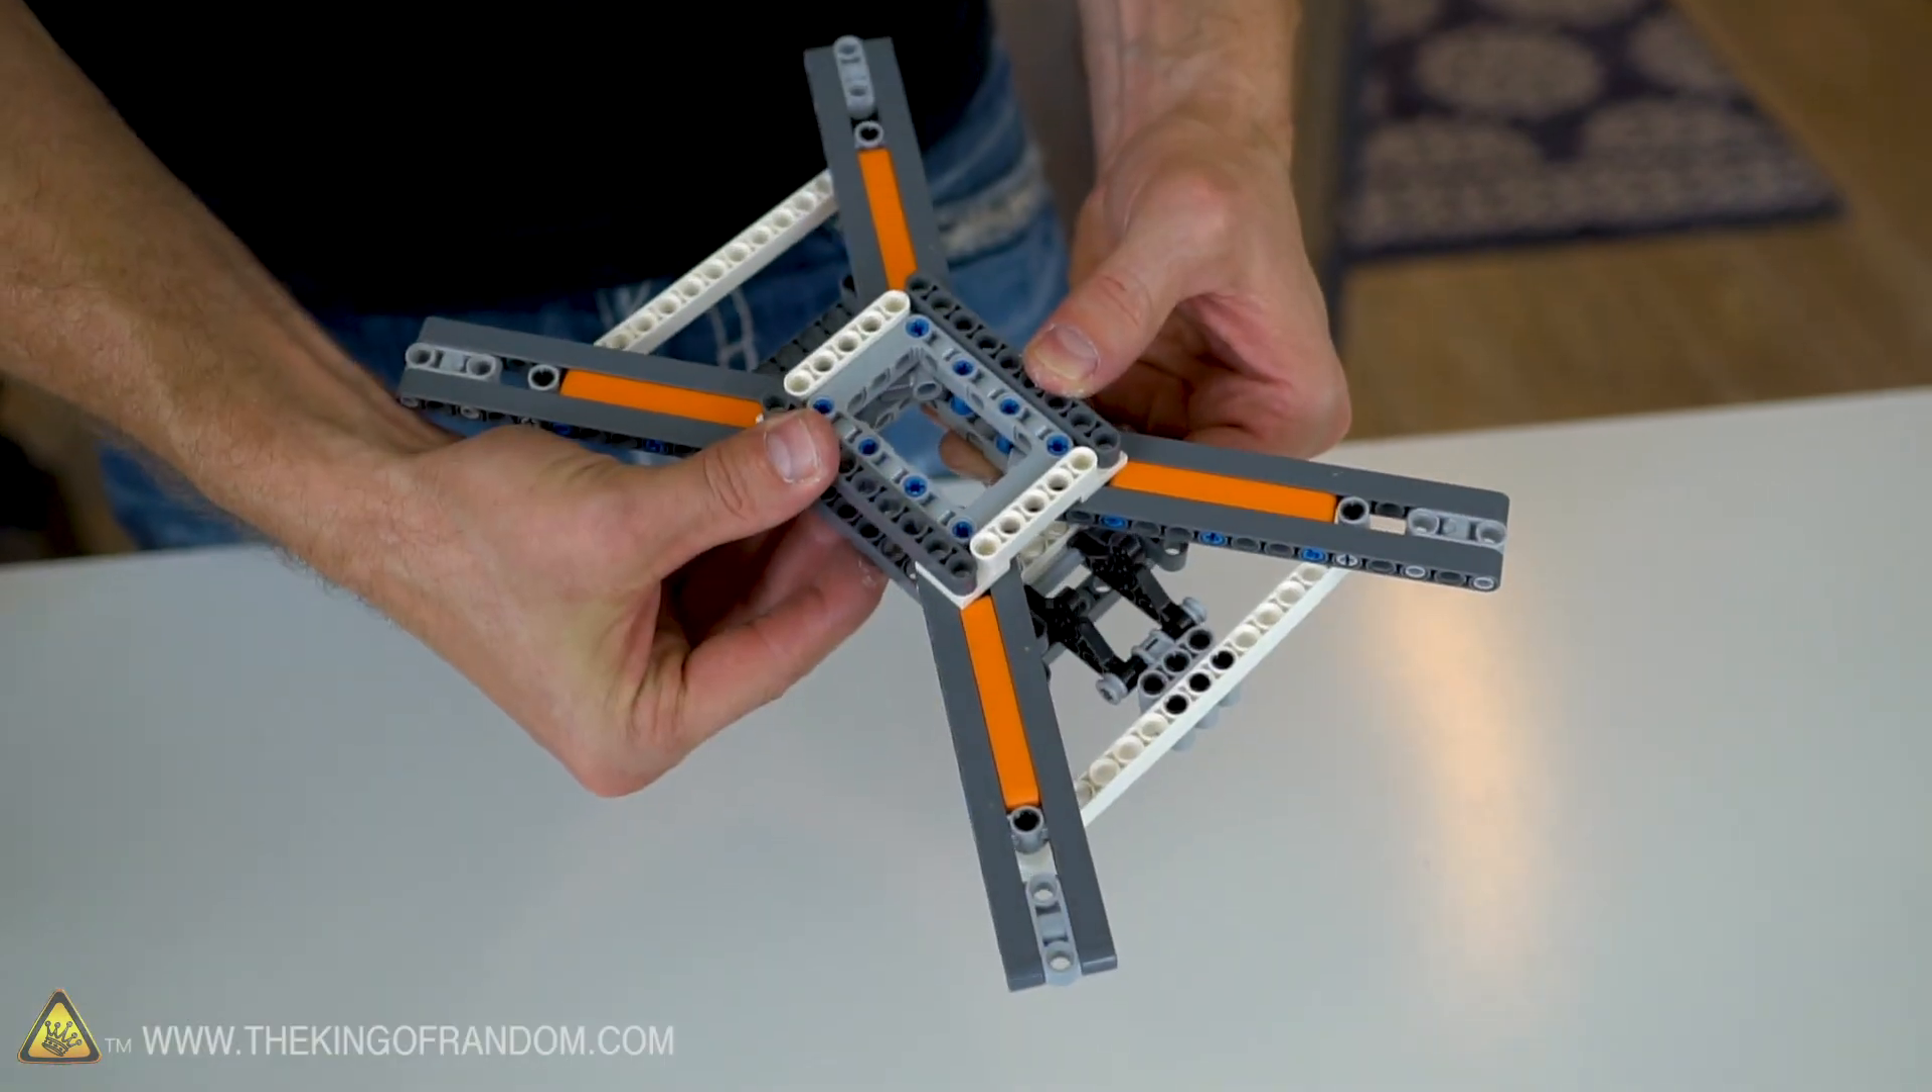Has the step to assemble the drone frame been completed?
Yes.